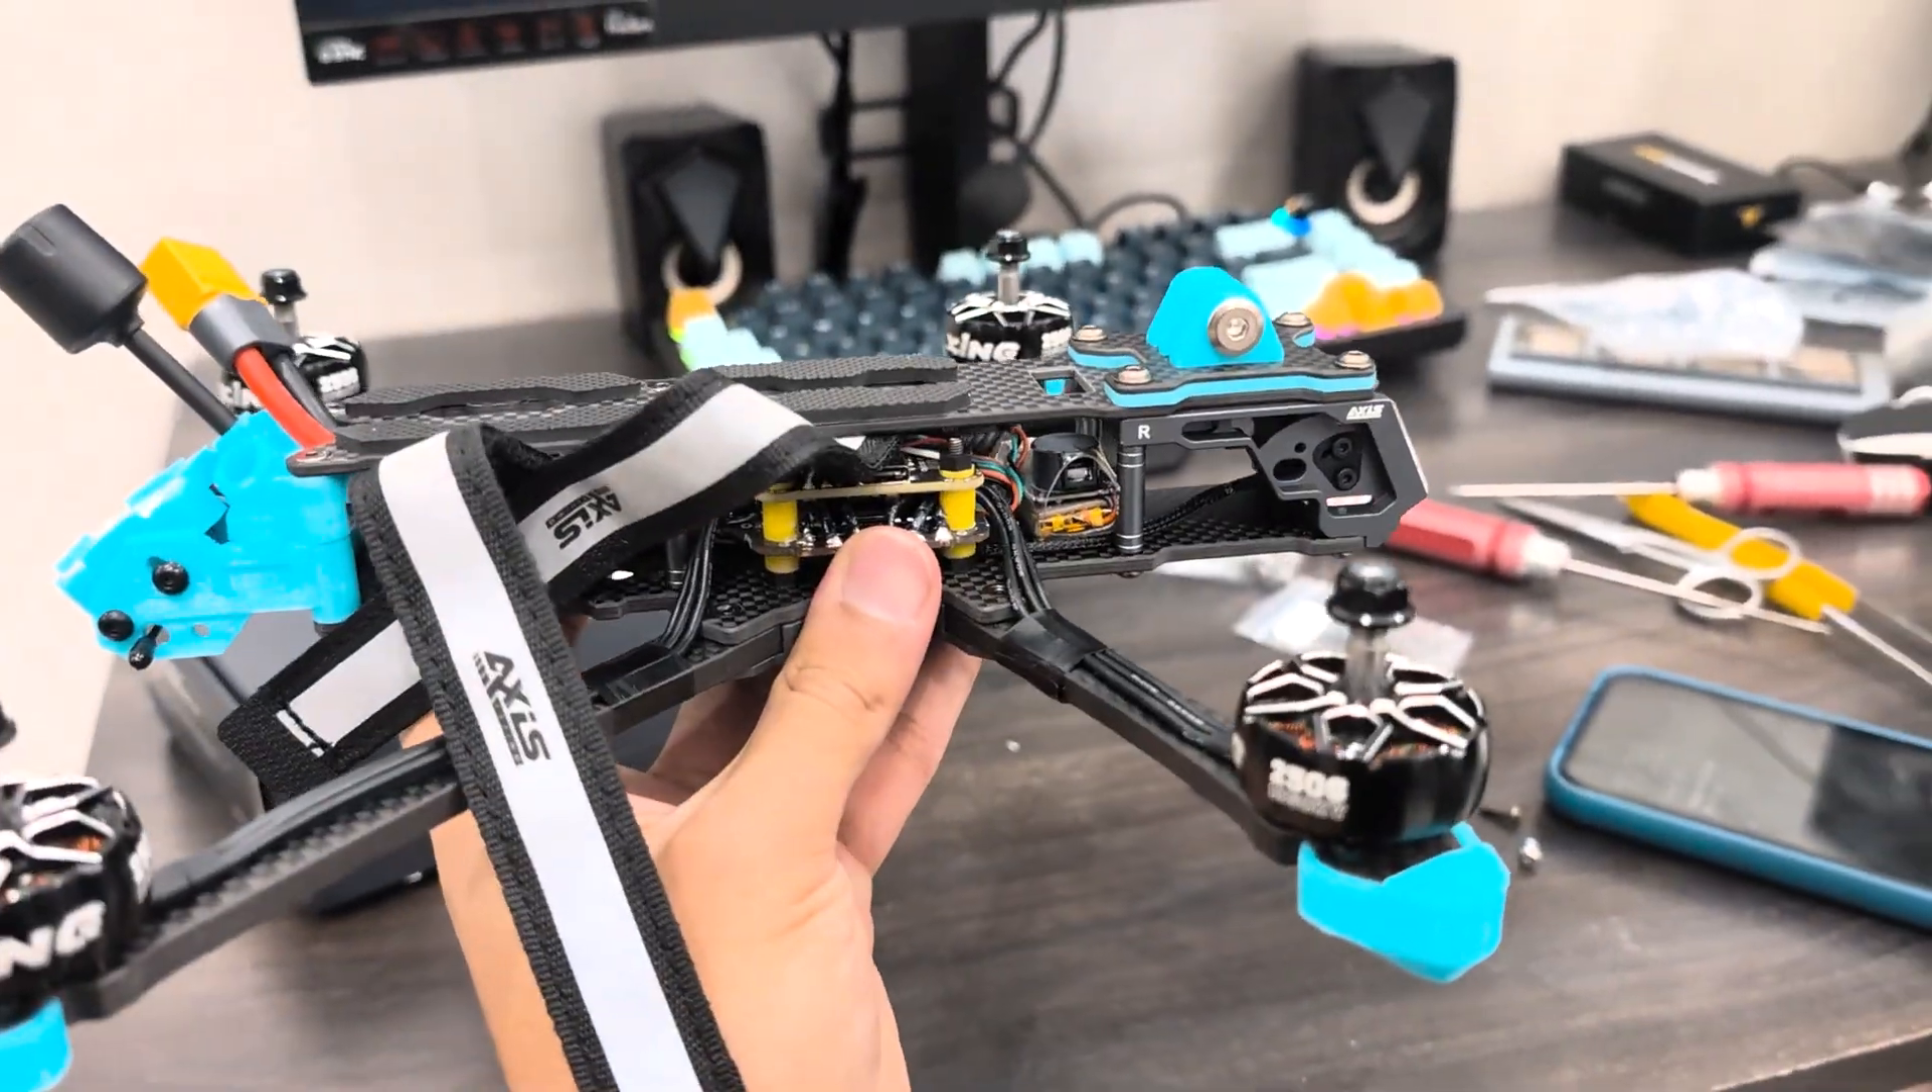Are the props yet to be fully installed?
Yes.